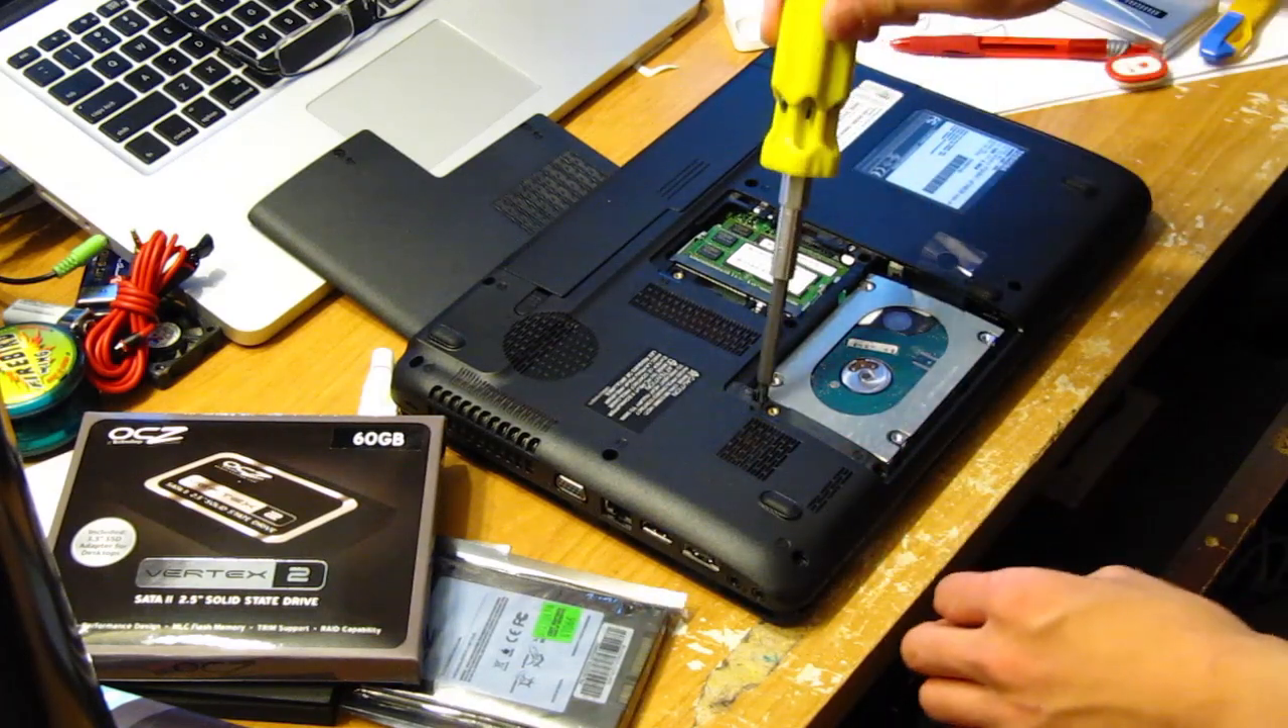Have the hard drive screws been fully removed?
No.